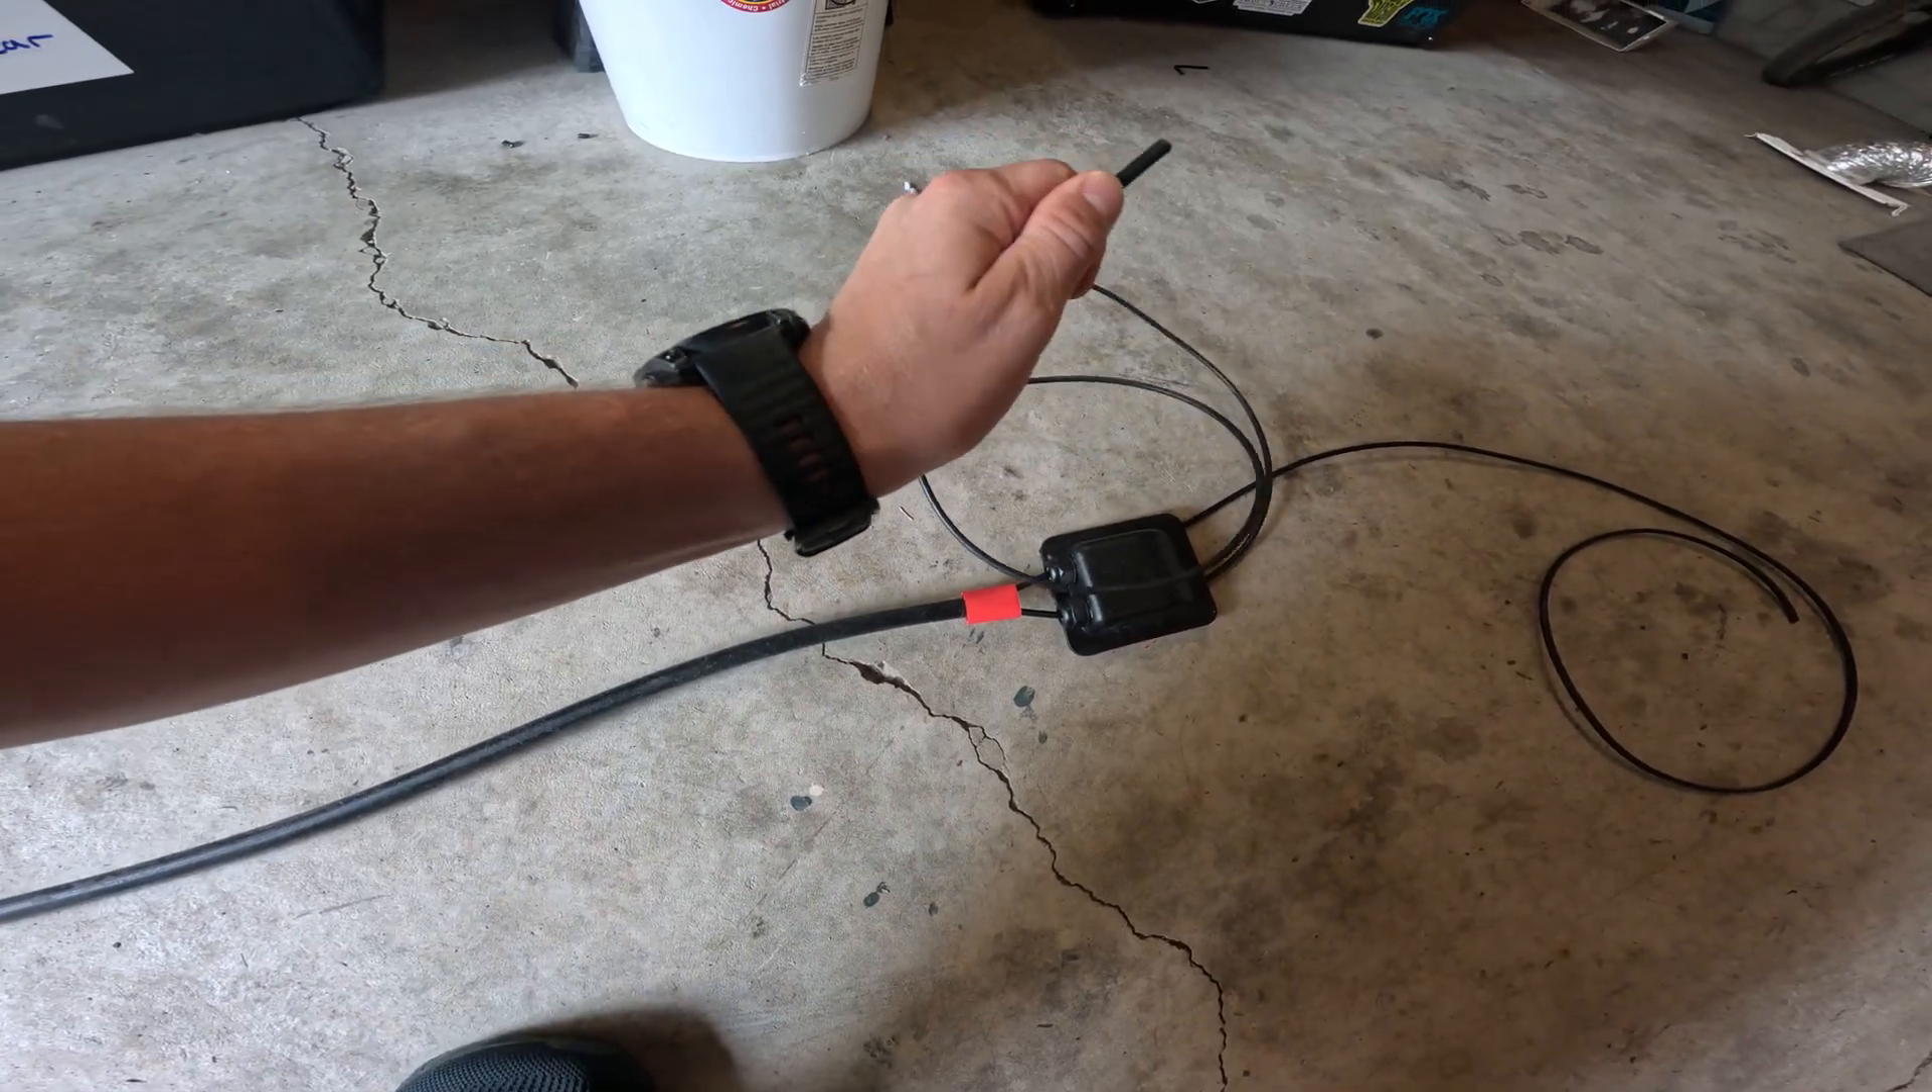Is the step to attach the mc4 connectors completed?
No.